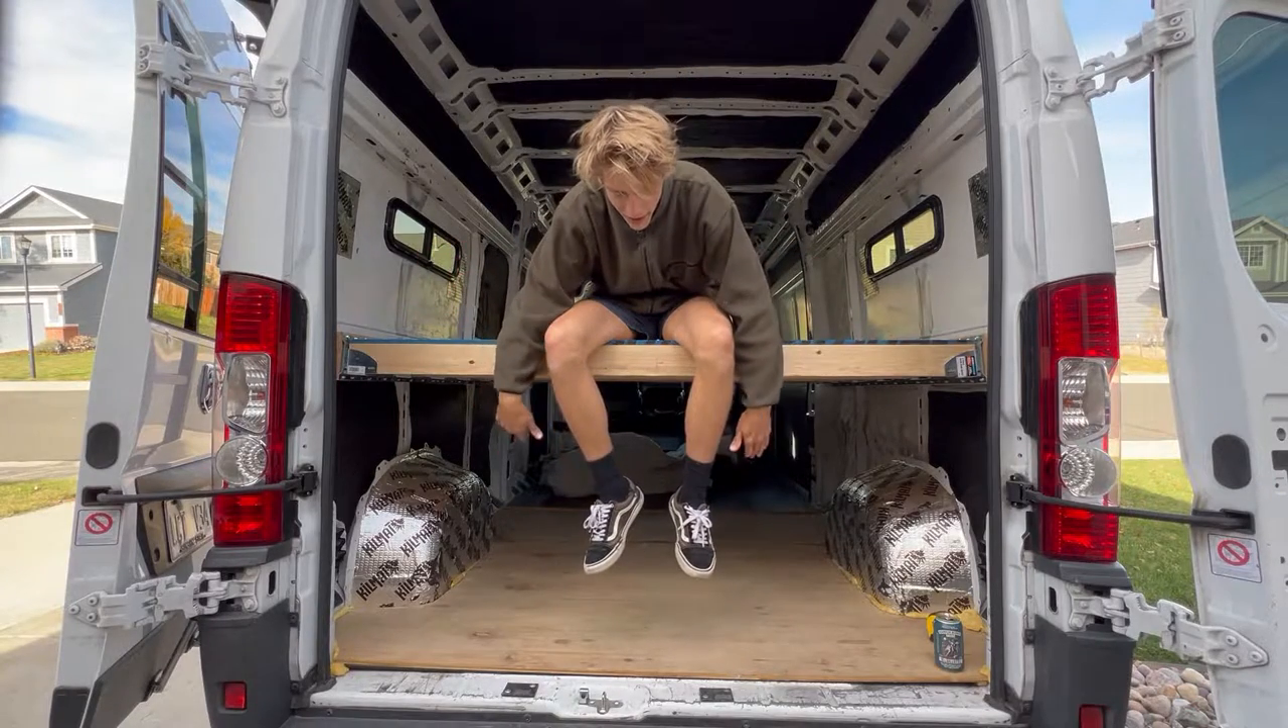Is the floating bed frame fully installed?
Yes.